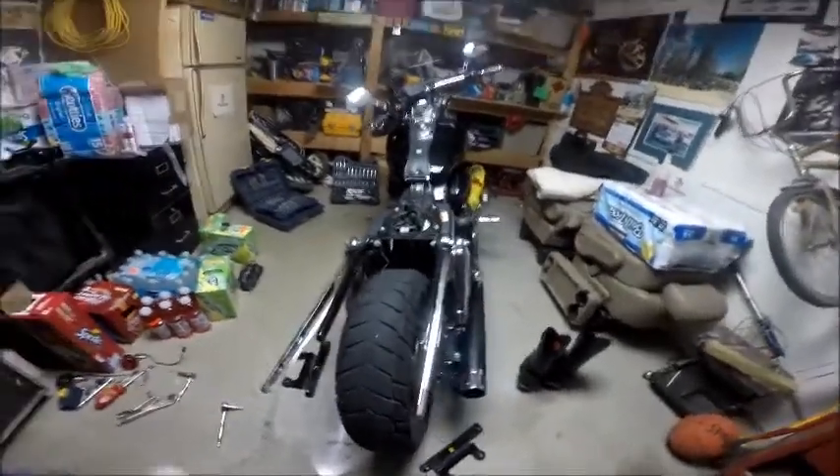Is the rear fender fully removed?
Yes.